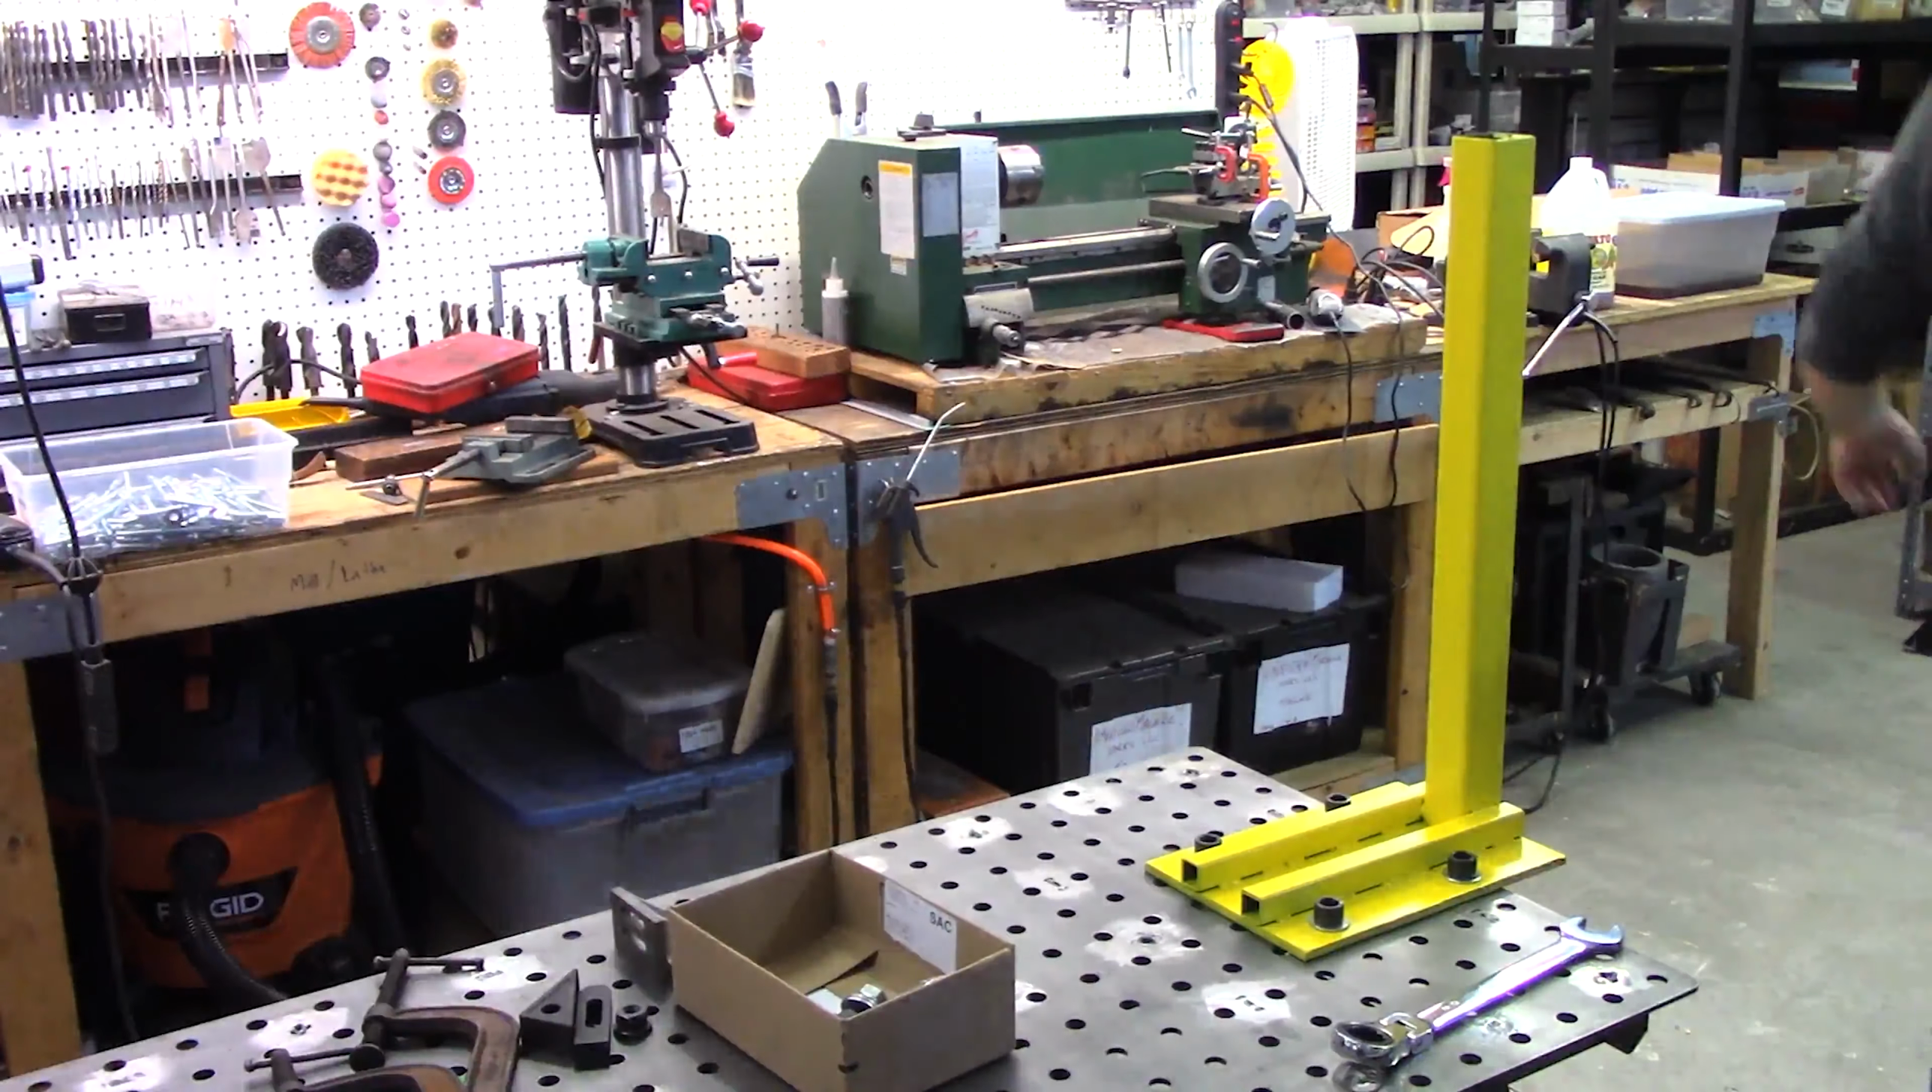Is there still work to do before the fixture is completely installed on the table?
No.